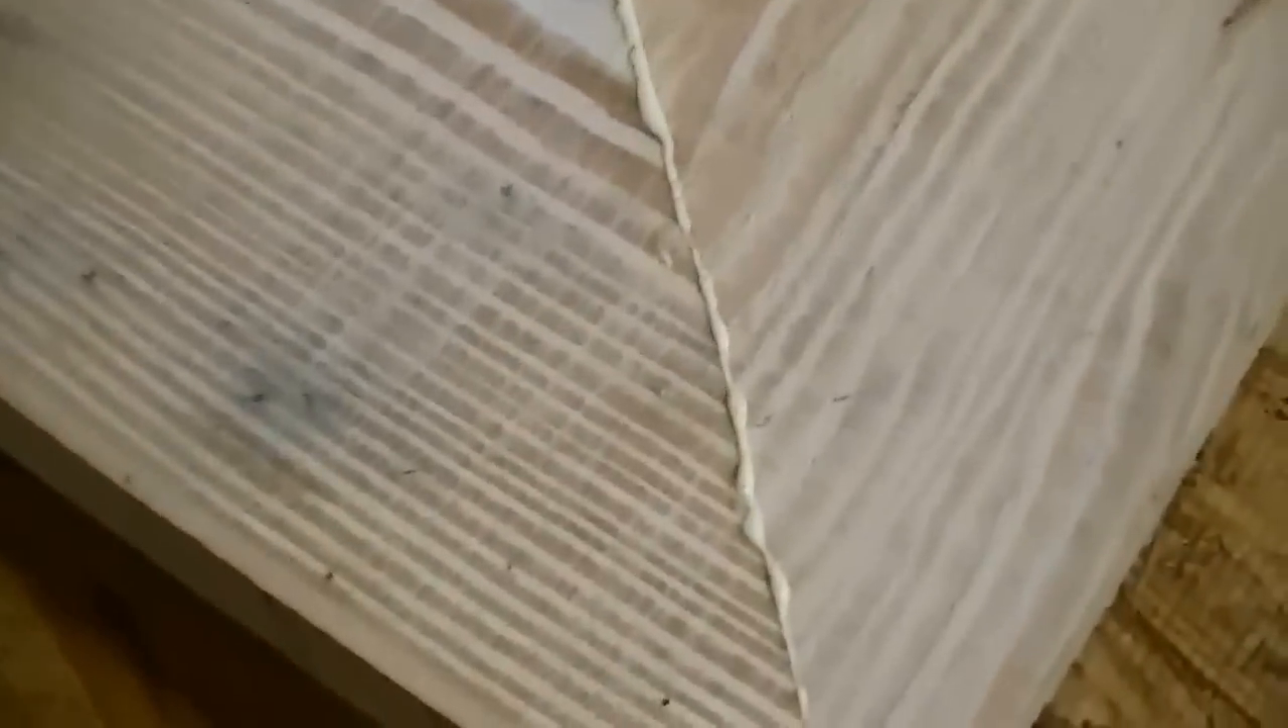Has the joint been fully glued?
Yes.